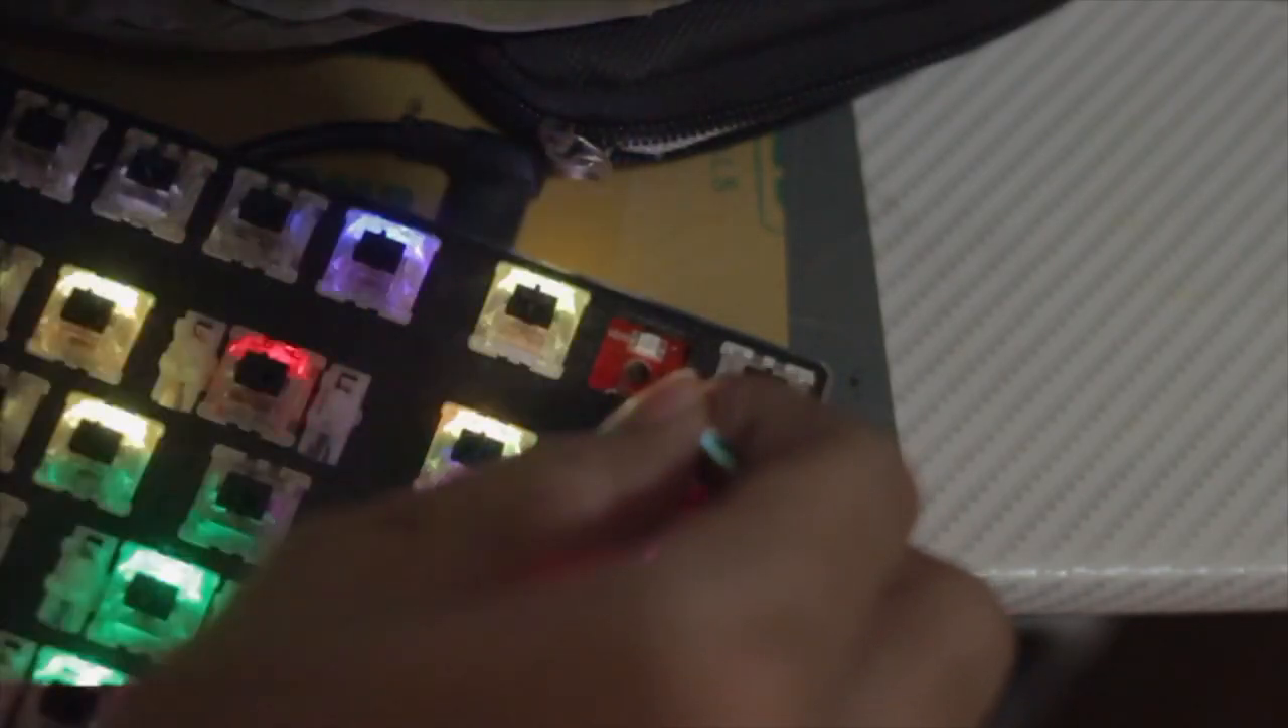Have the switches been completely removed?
No.